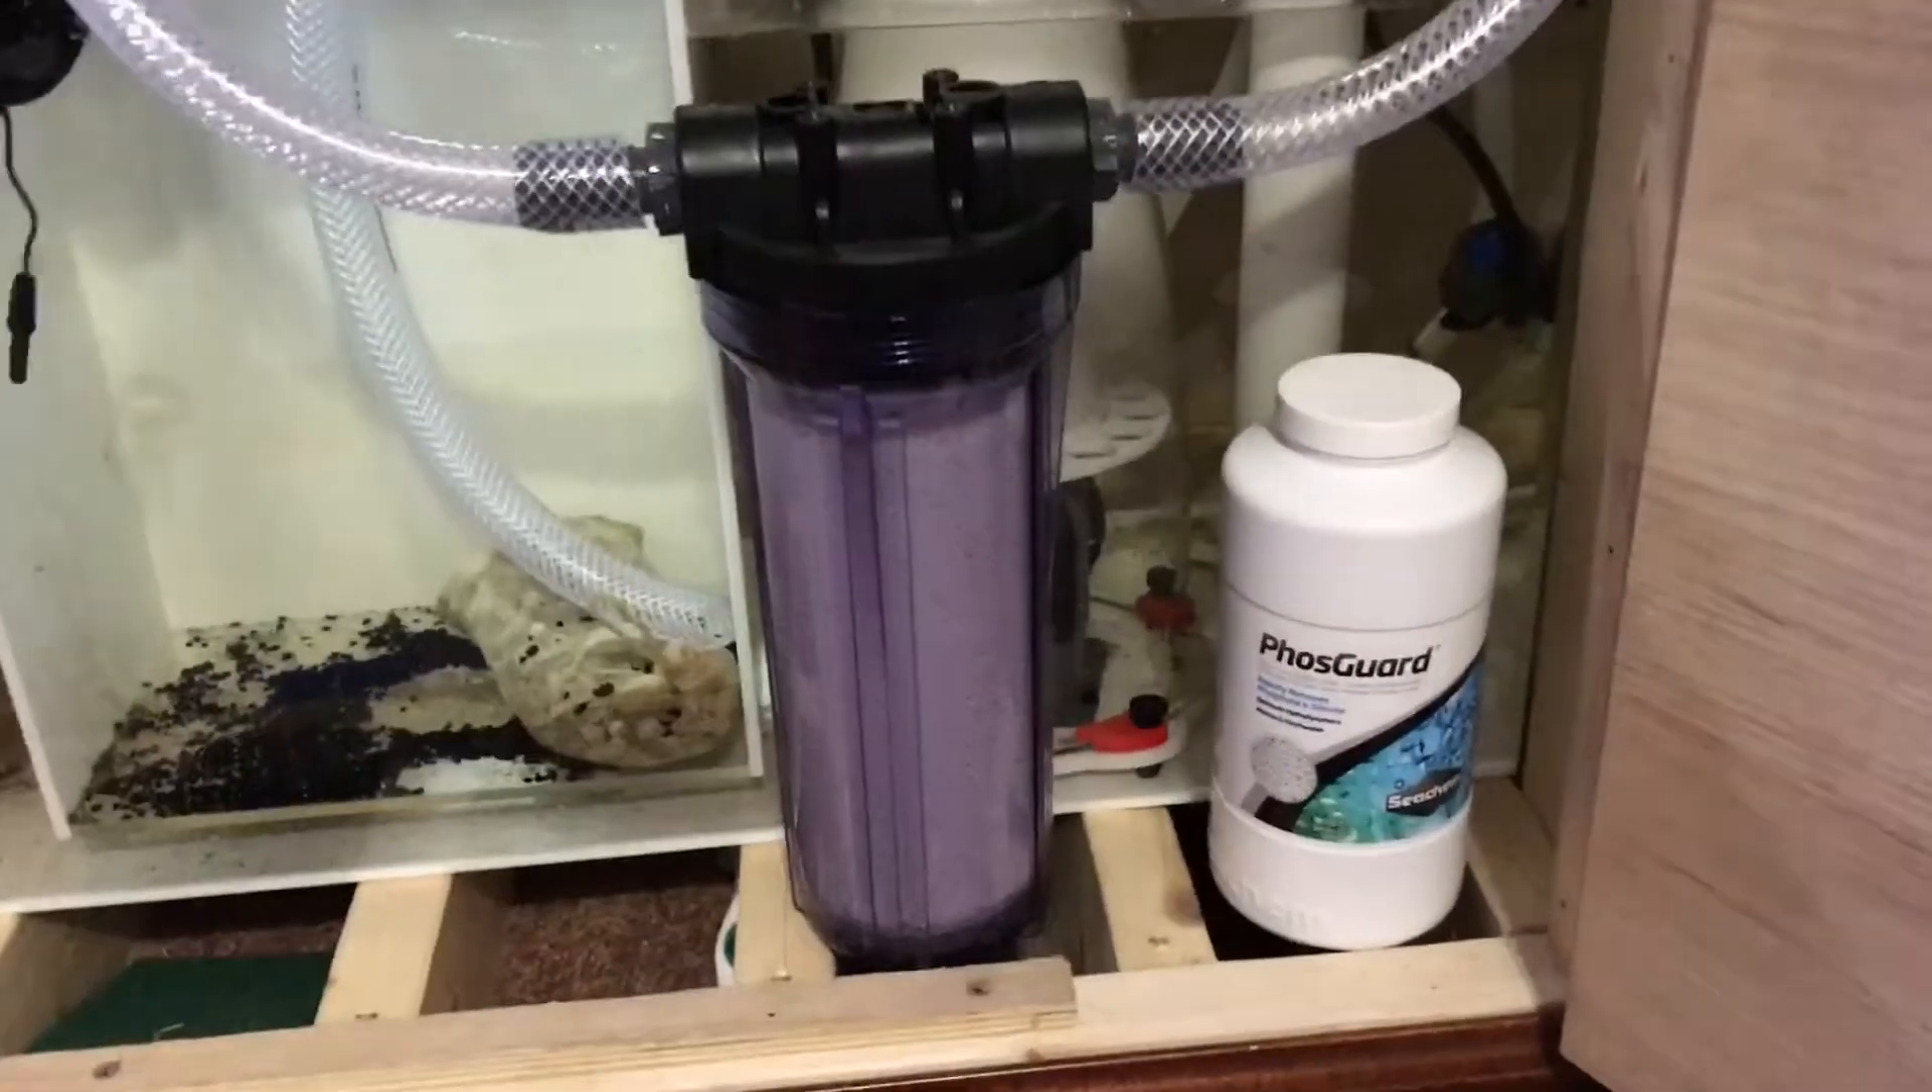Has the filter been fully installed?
Yes.